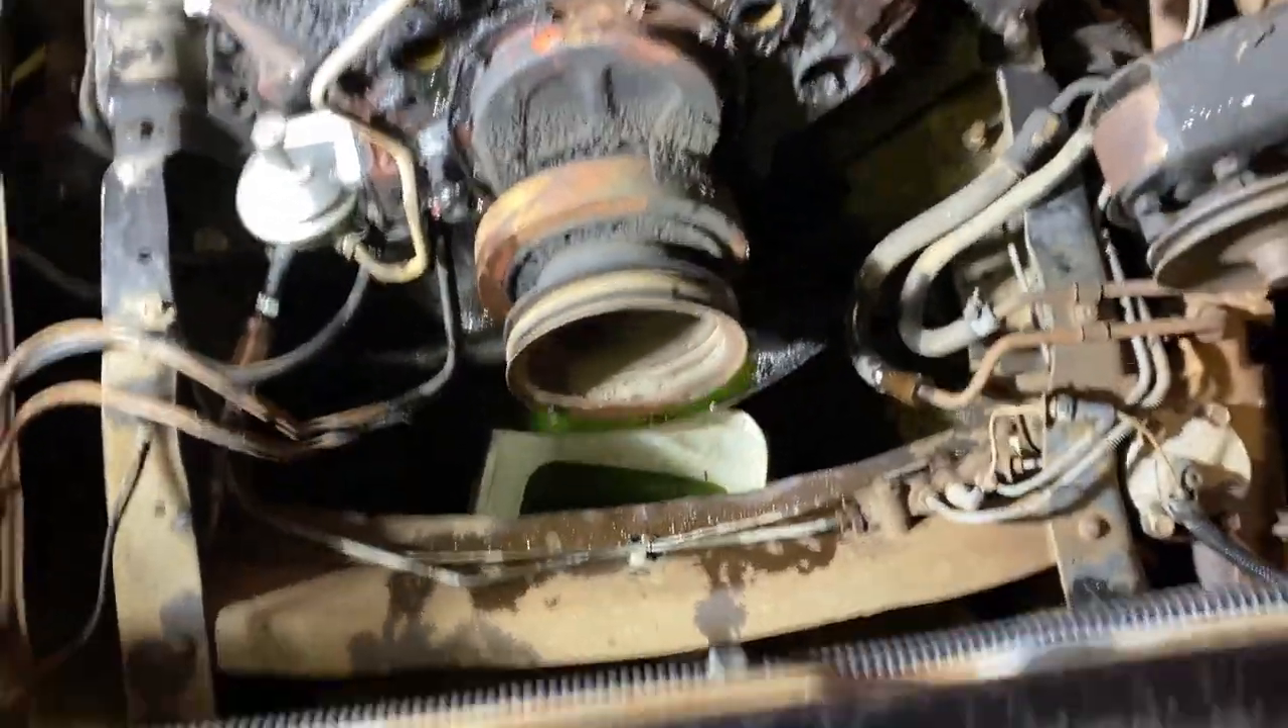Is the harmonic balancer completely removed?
No.